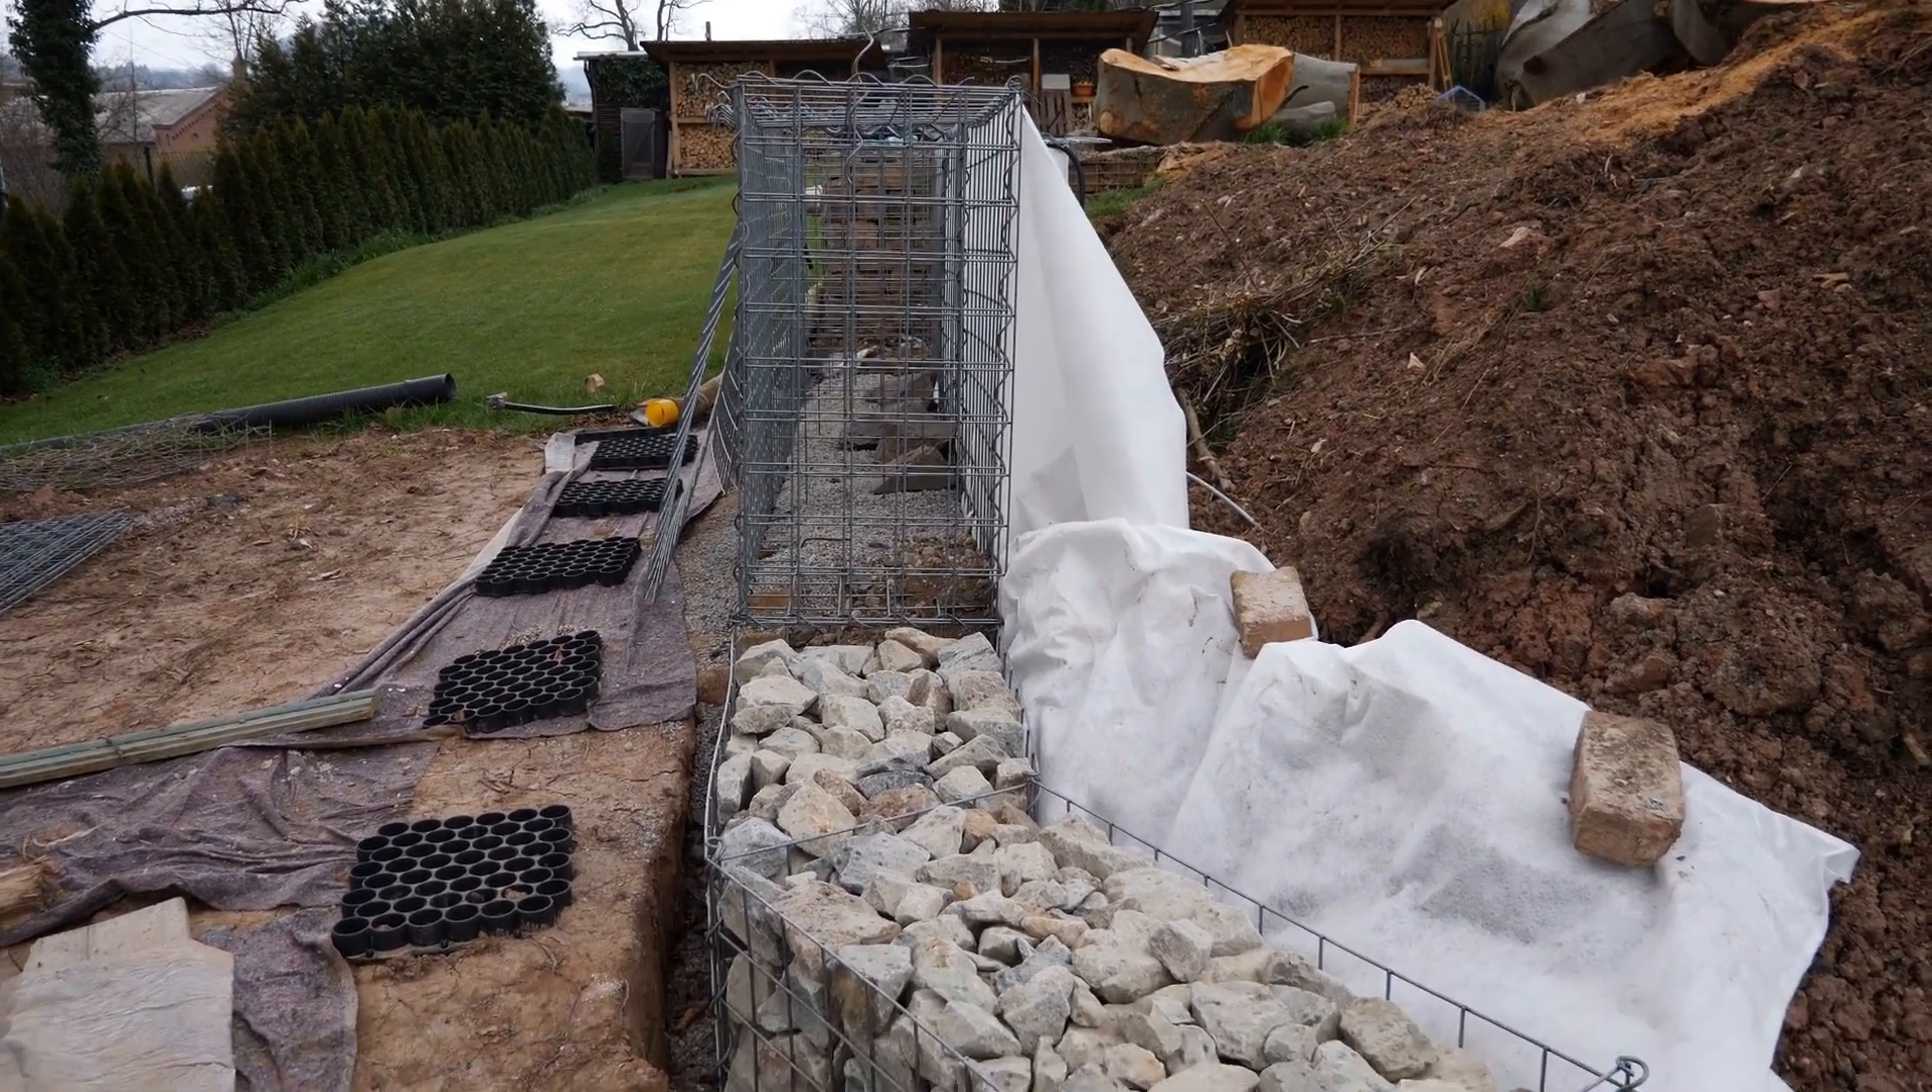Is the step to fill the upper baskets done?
No.